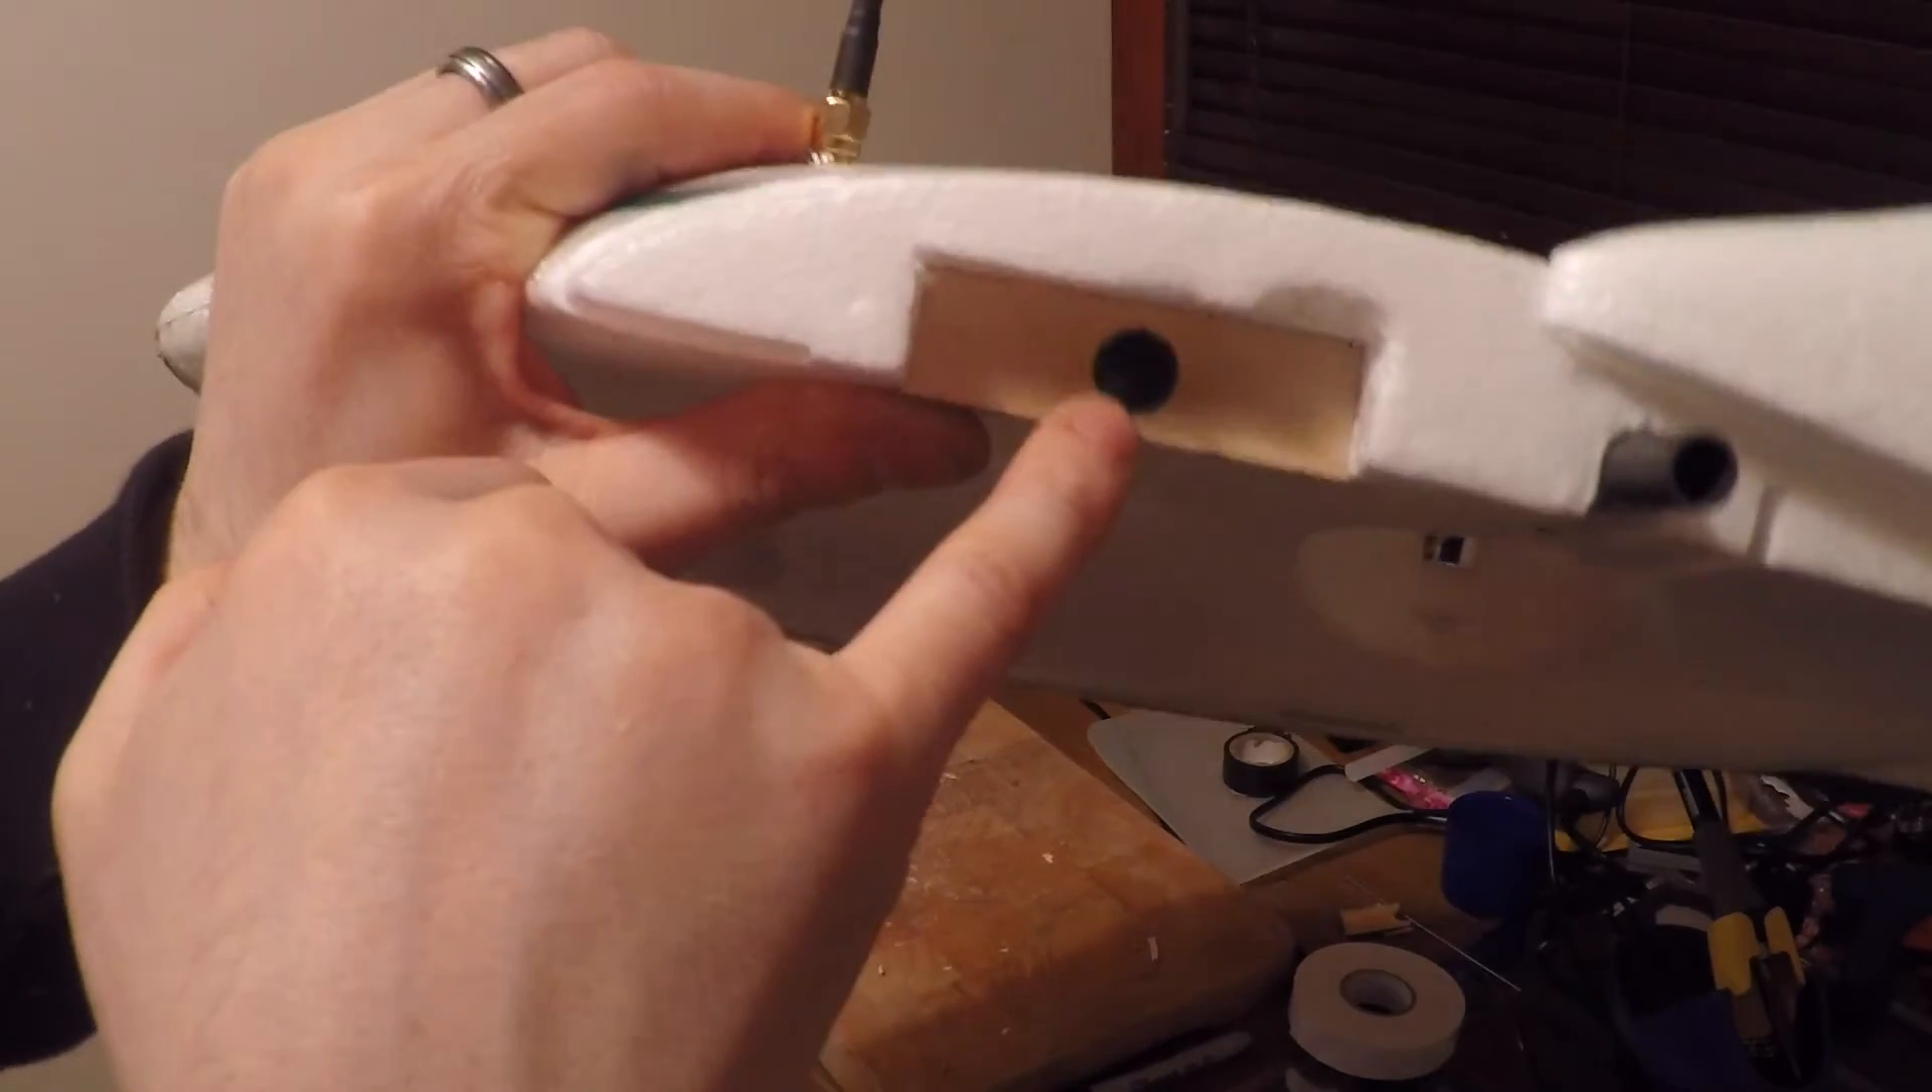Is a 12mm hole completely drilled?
Yes.